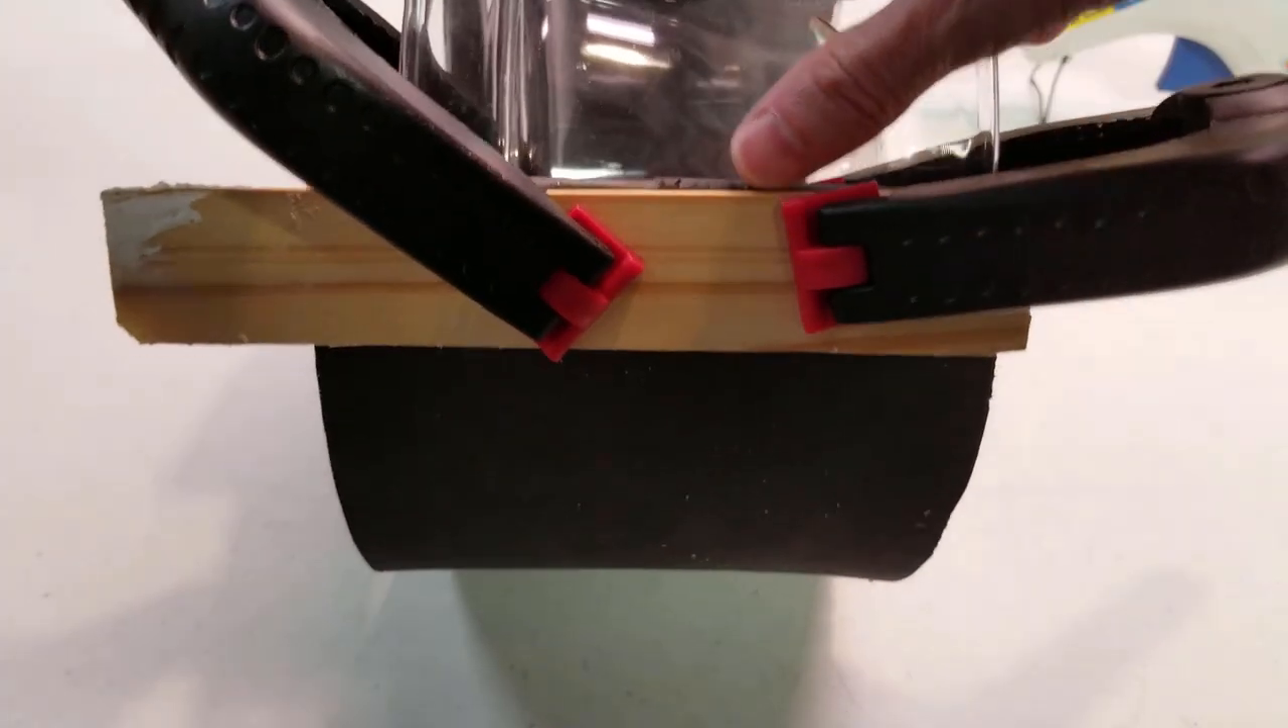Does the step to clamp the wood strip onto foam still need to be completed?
No.